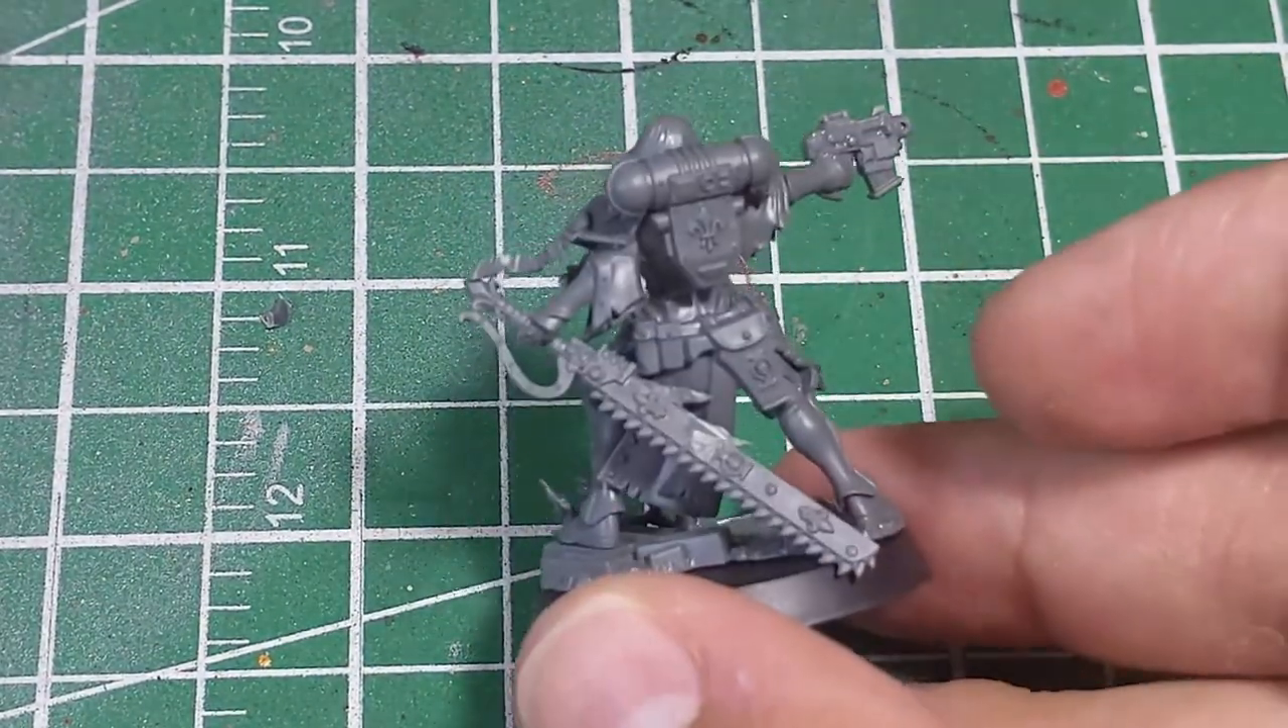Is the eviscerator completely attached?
Yes.